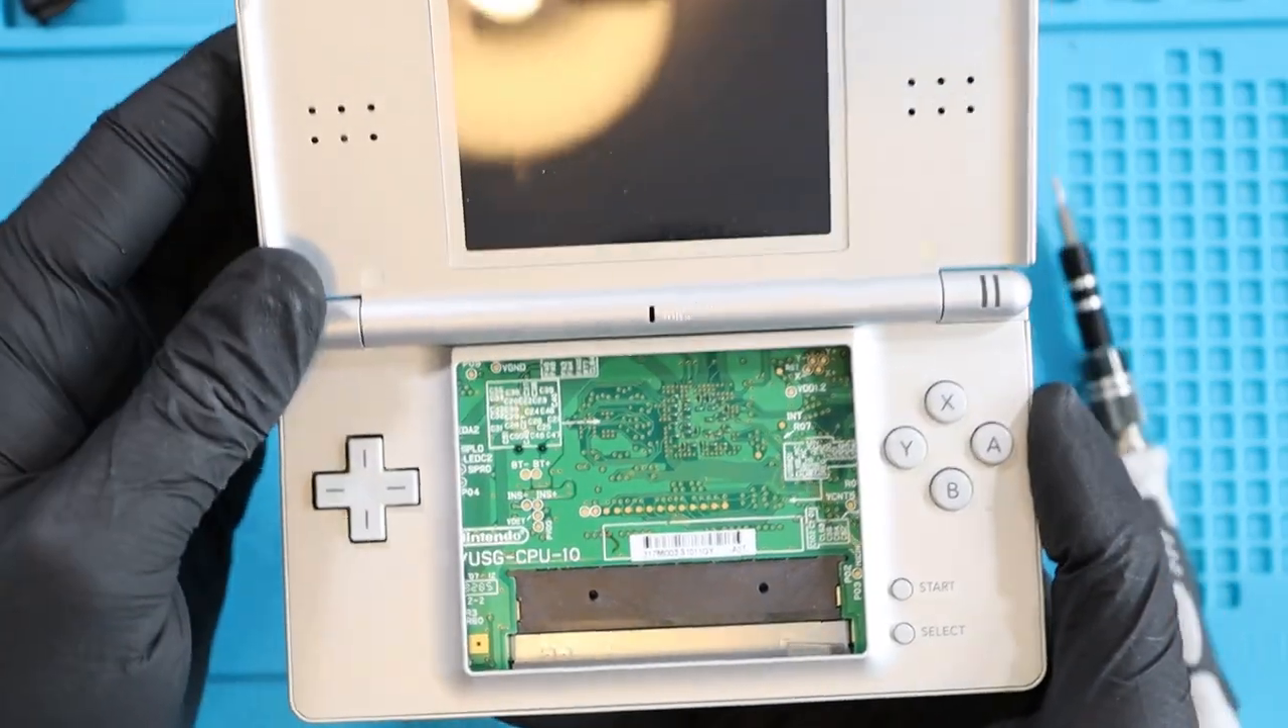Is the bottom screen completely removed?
Yes.